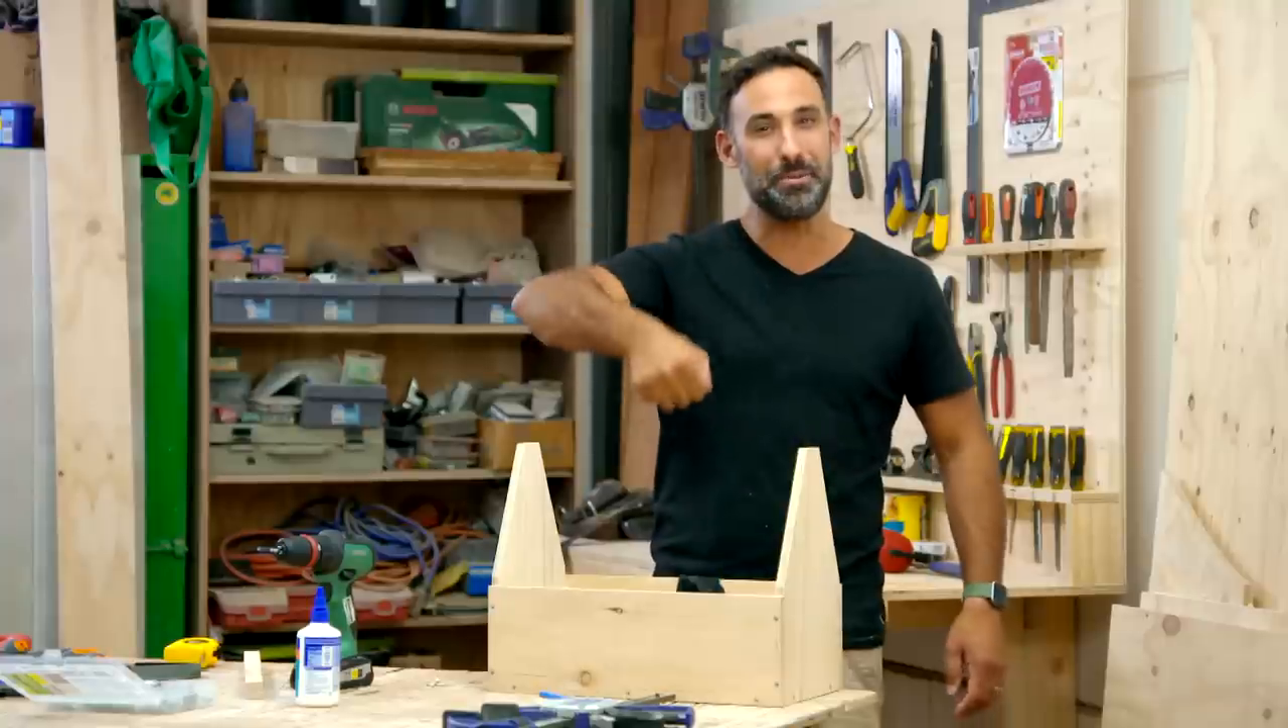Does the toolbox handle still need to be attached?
Yes.